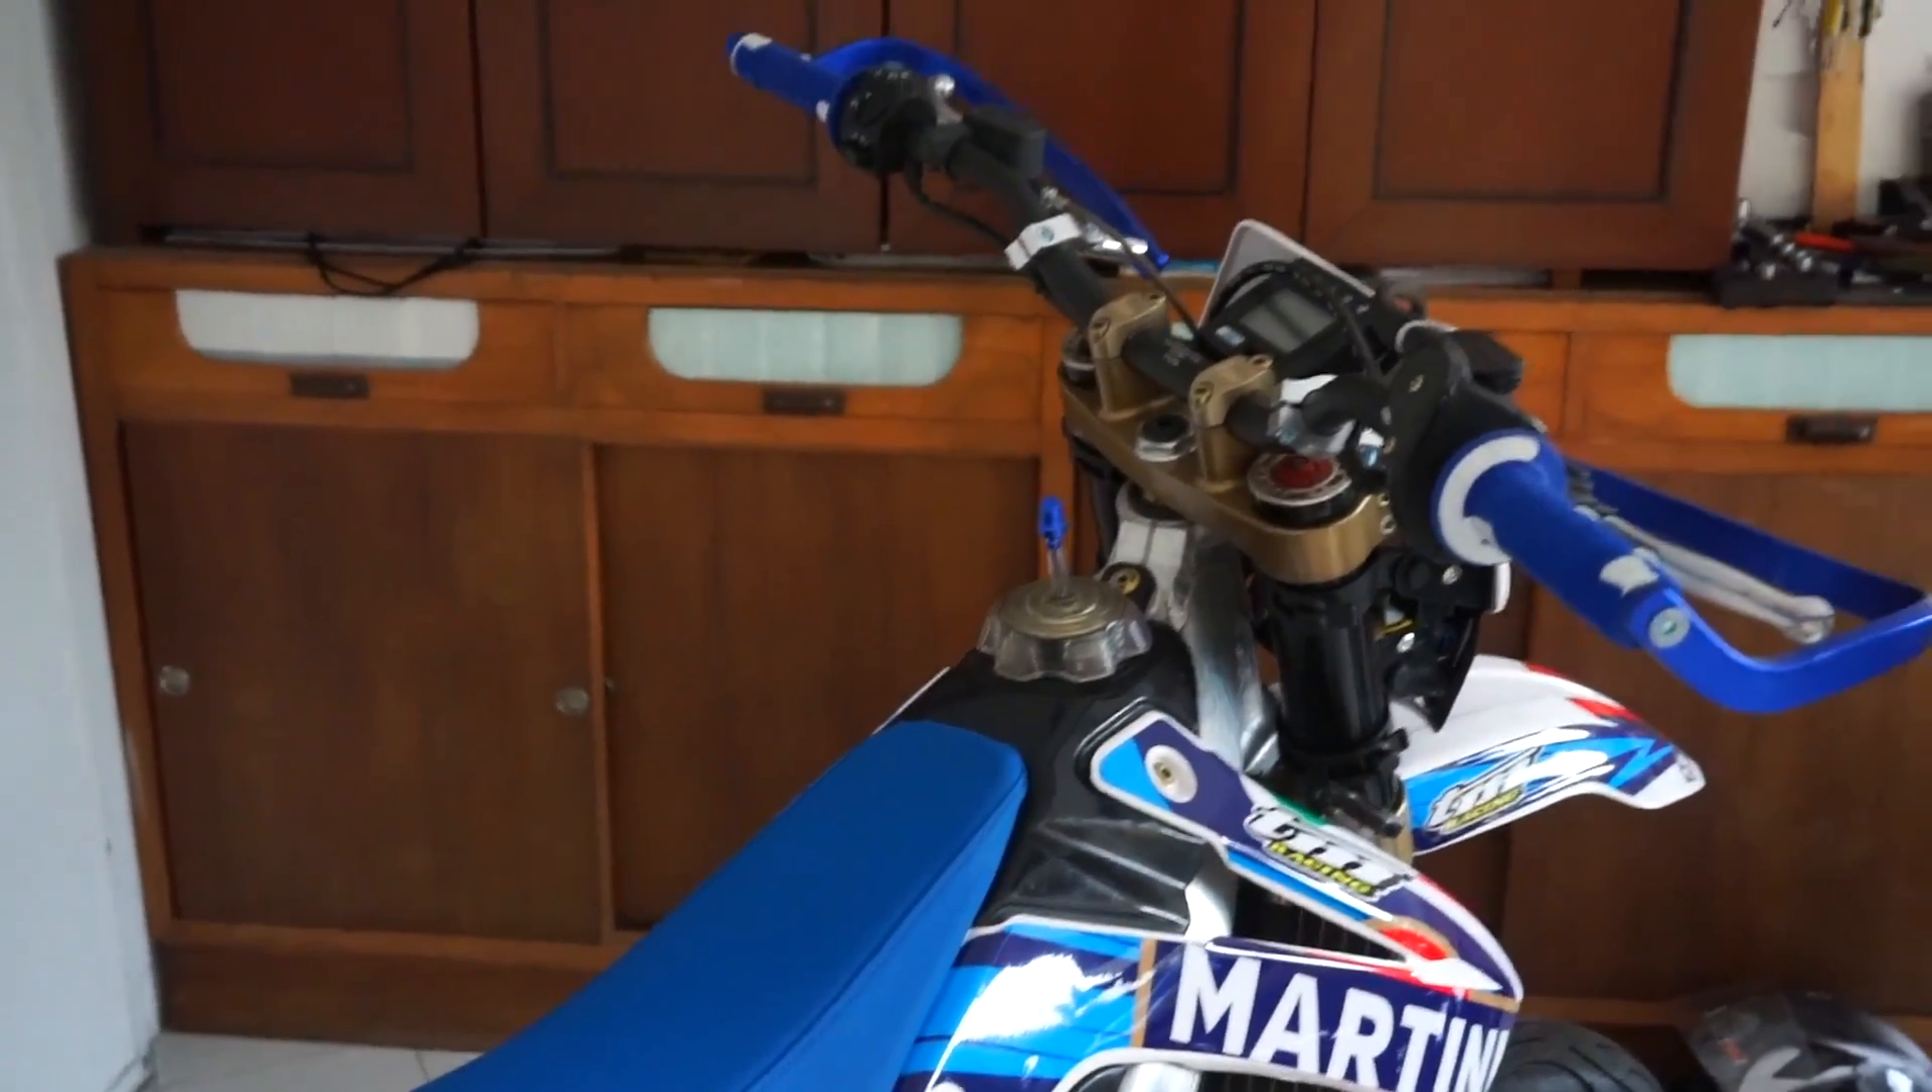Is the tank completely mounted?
Yes.